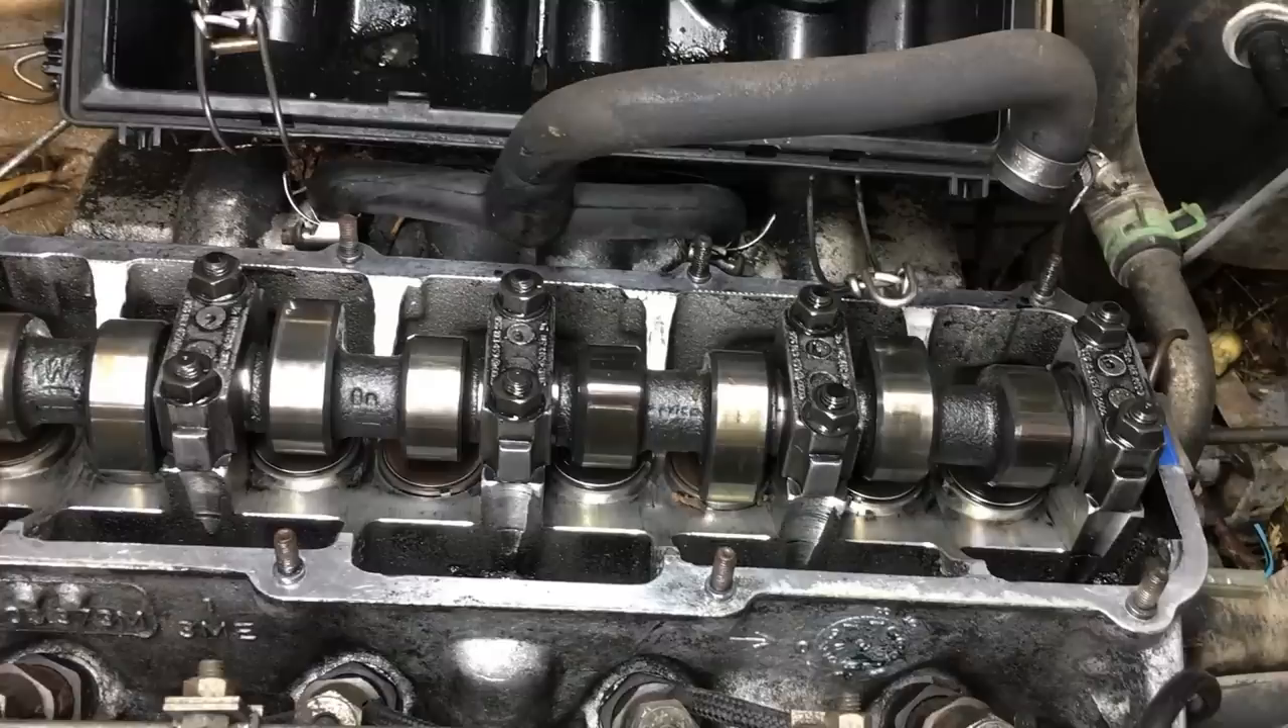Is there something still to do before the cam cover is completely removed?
No.